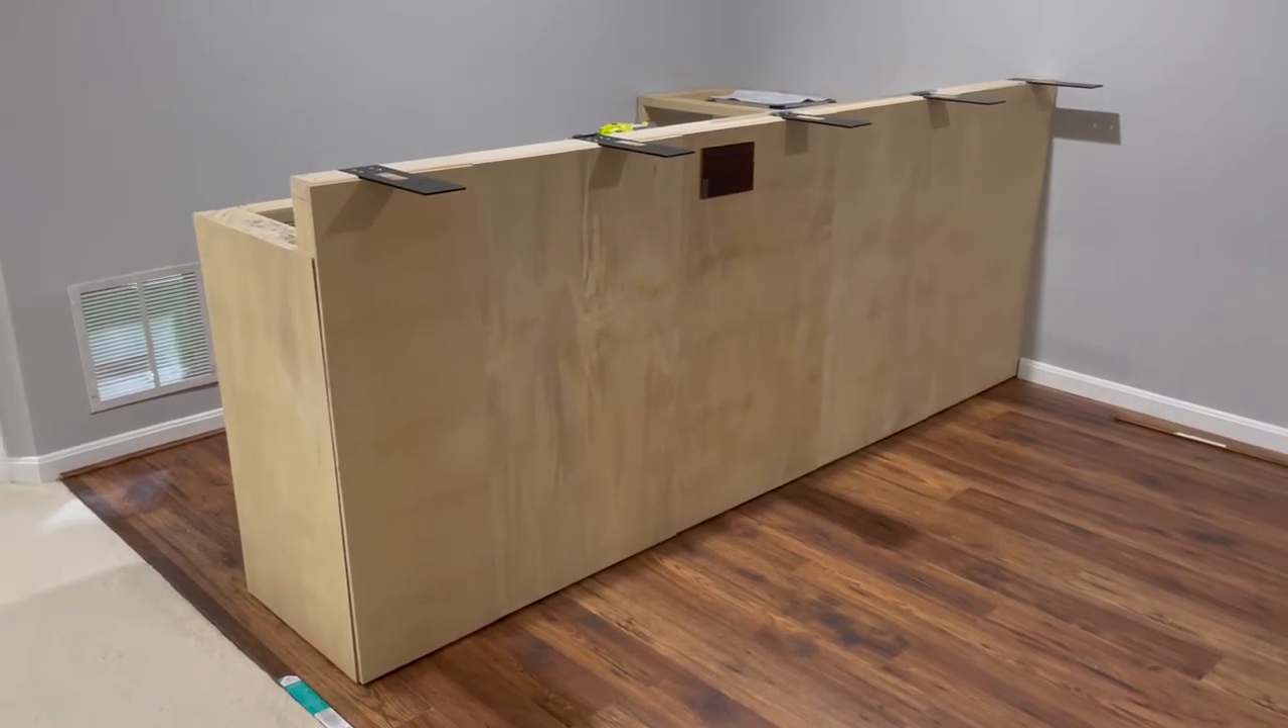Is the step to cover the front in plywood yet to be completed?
No.